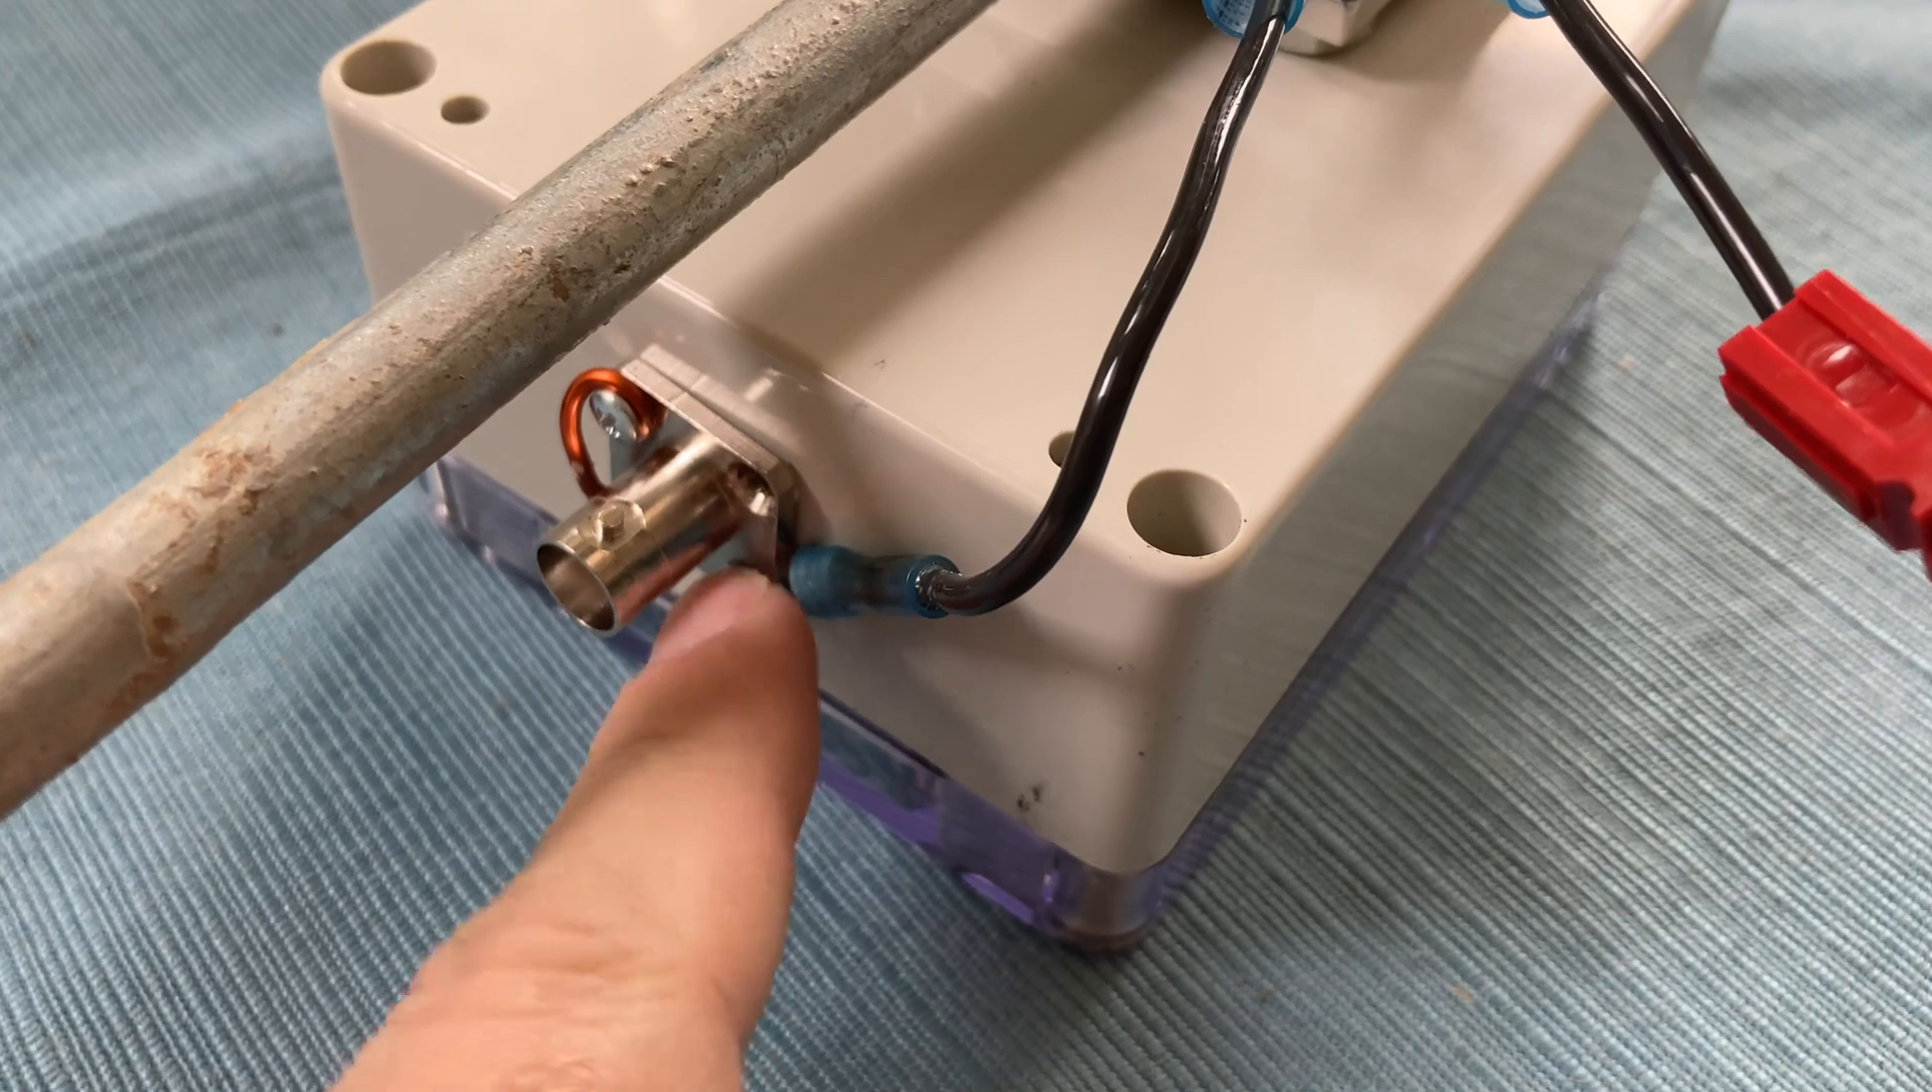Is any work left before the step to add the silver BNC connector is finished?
No.